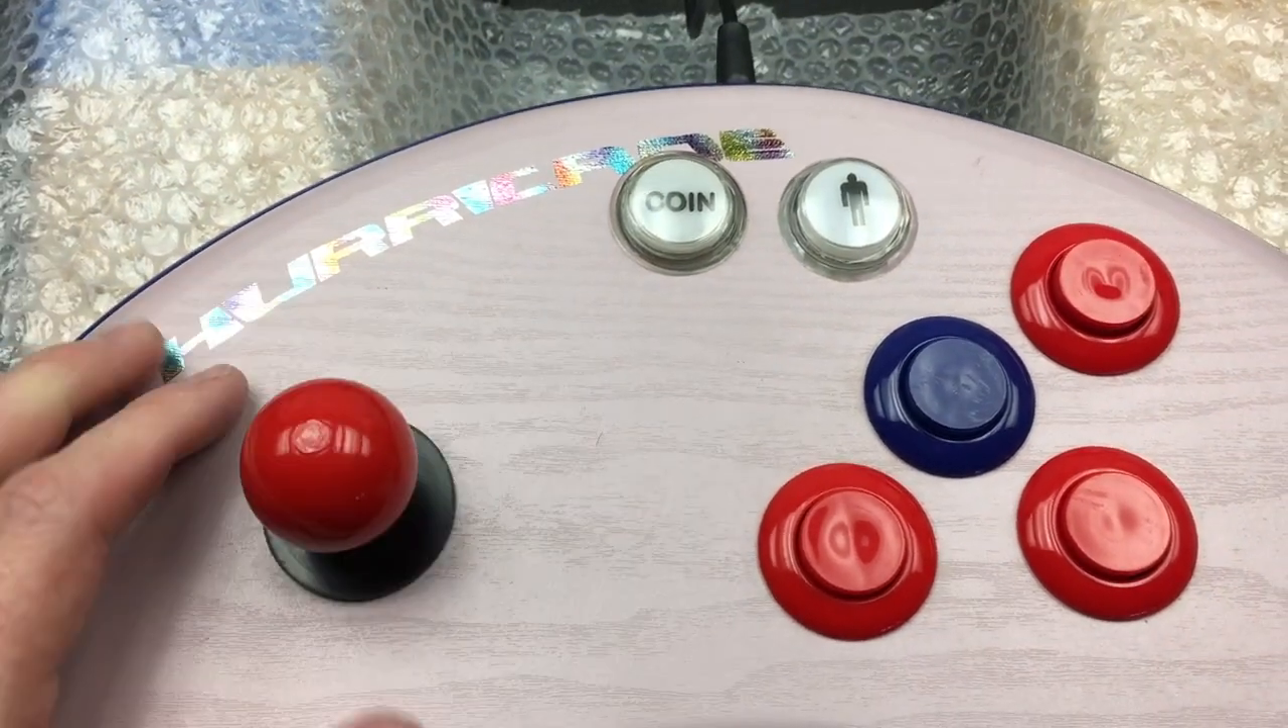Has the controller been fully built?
Yes.